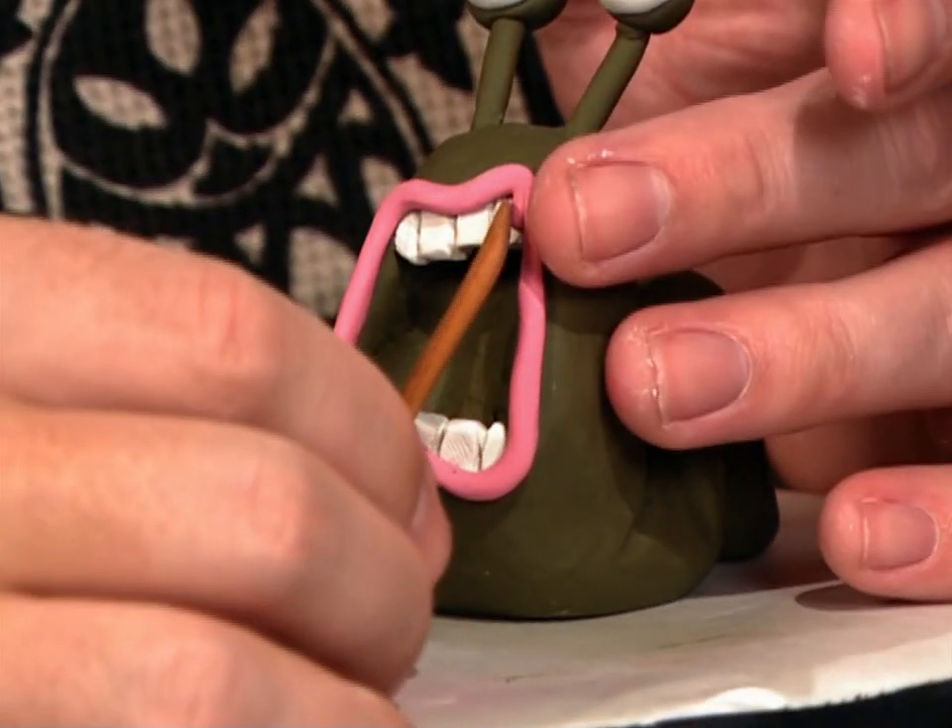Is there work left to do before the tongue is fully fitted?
Yes.